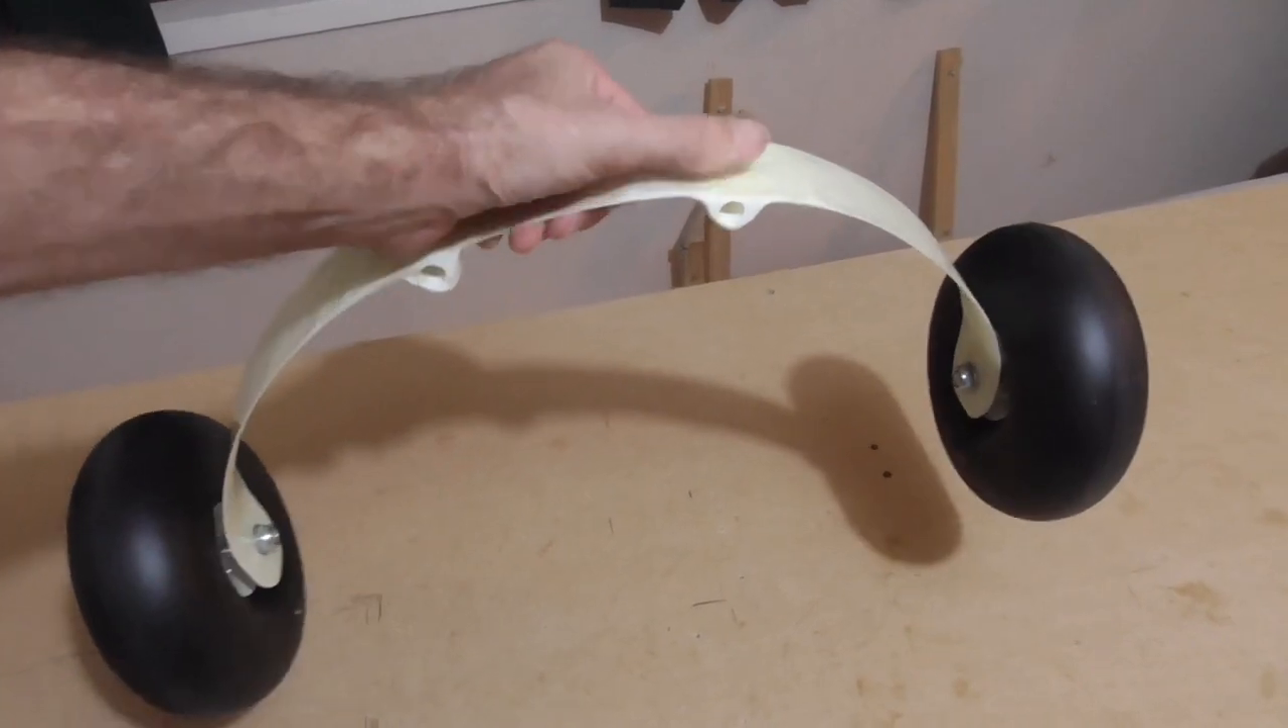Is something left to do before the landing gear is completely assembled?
No.